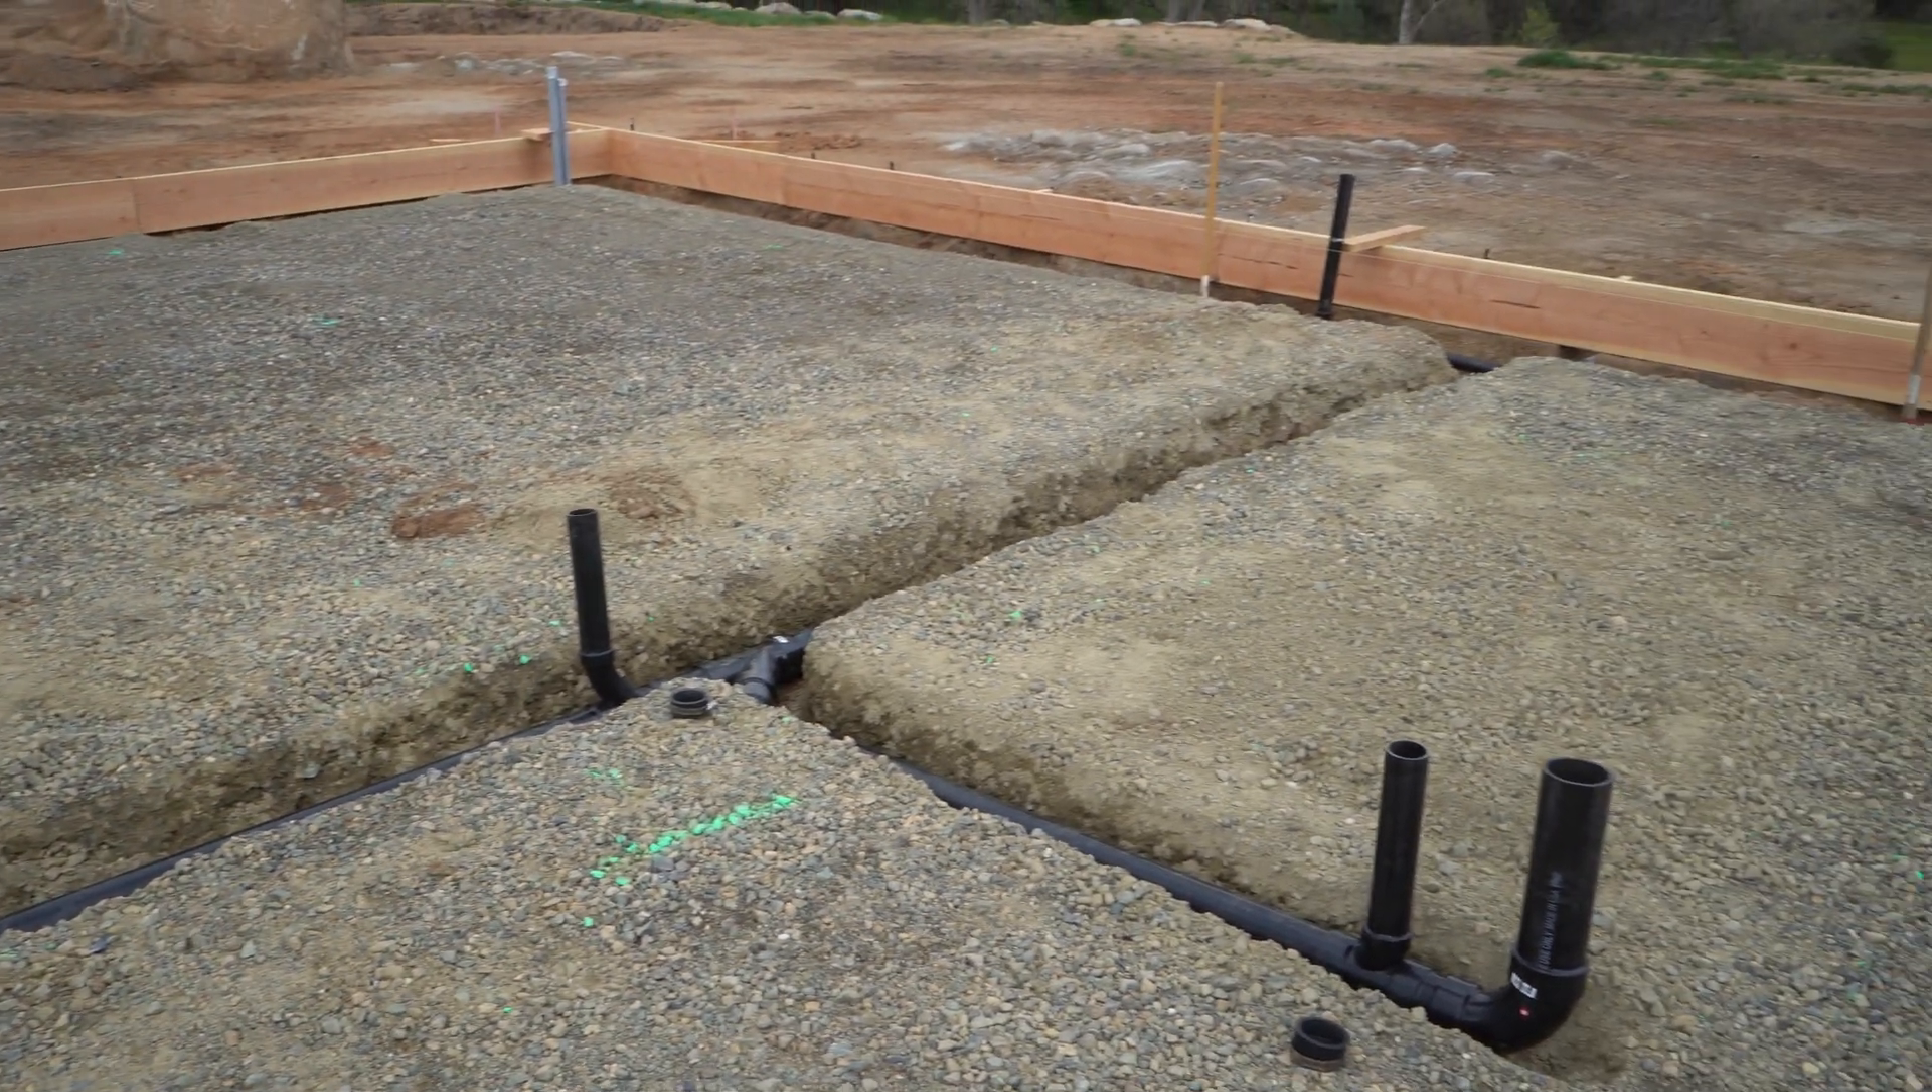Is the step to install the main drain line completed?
Yes.